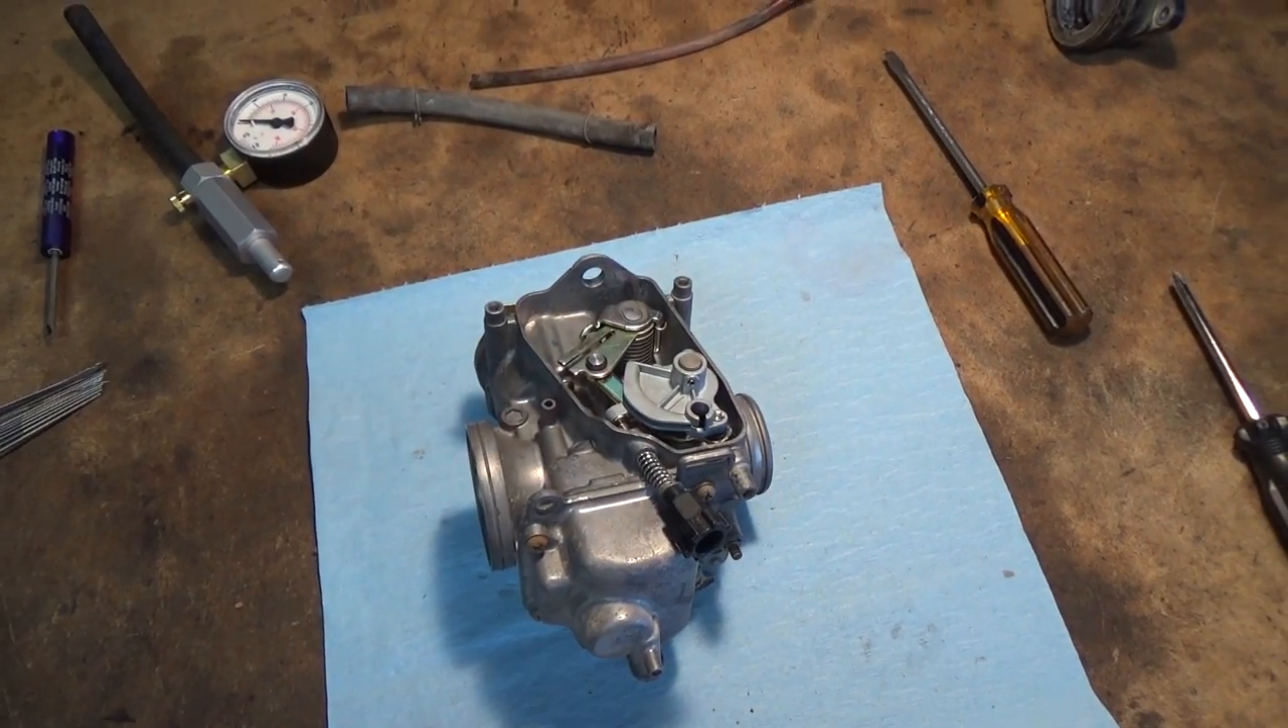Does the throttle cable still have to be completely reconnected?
Yes.